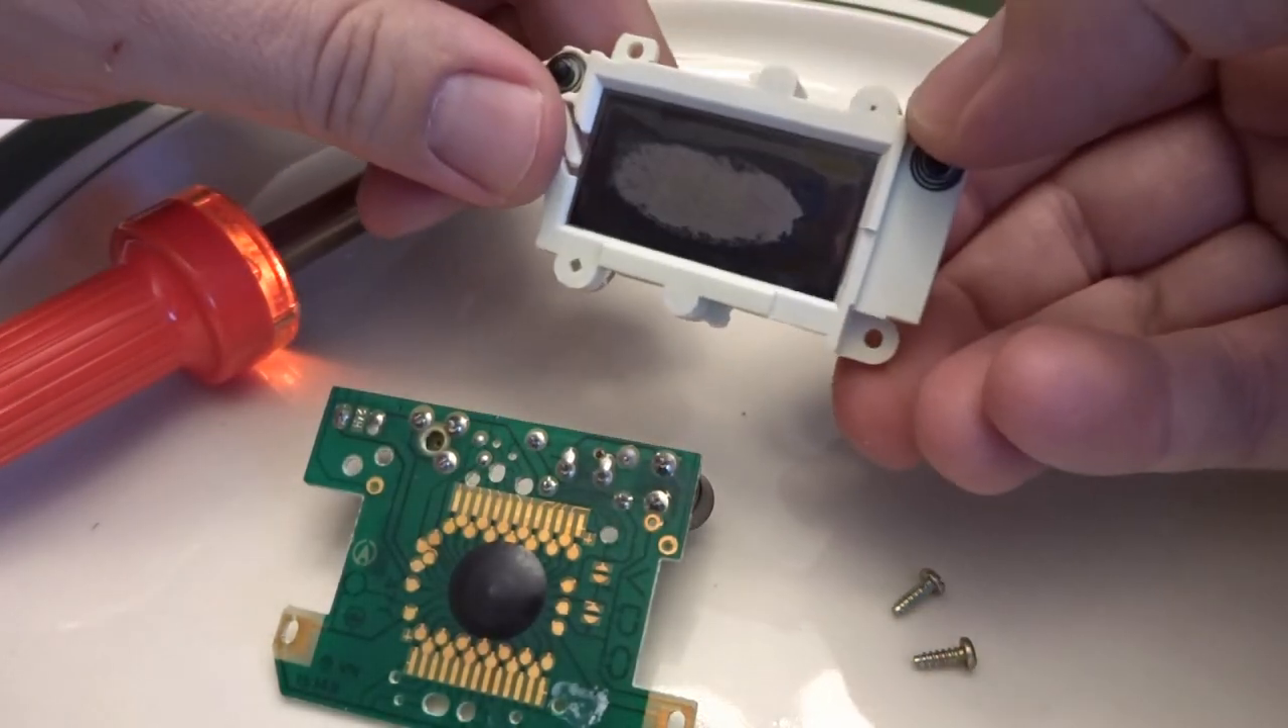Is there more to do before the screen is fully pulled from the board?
No.